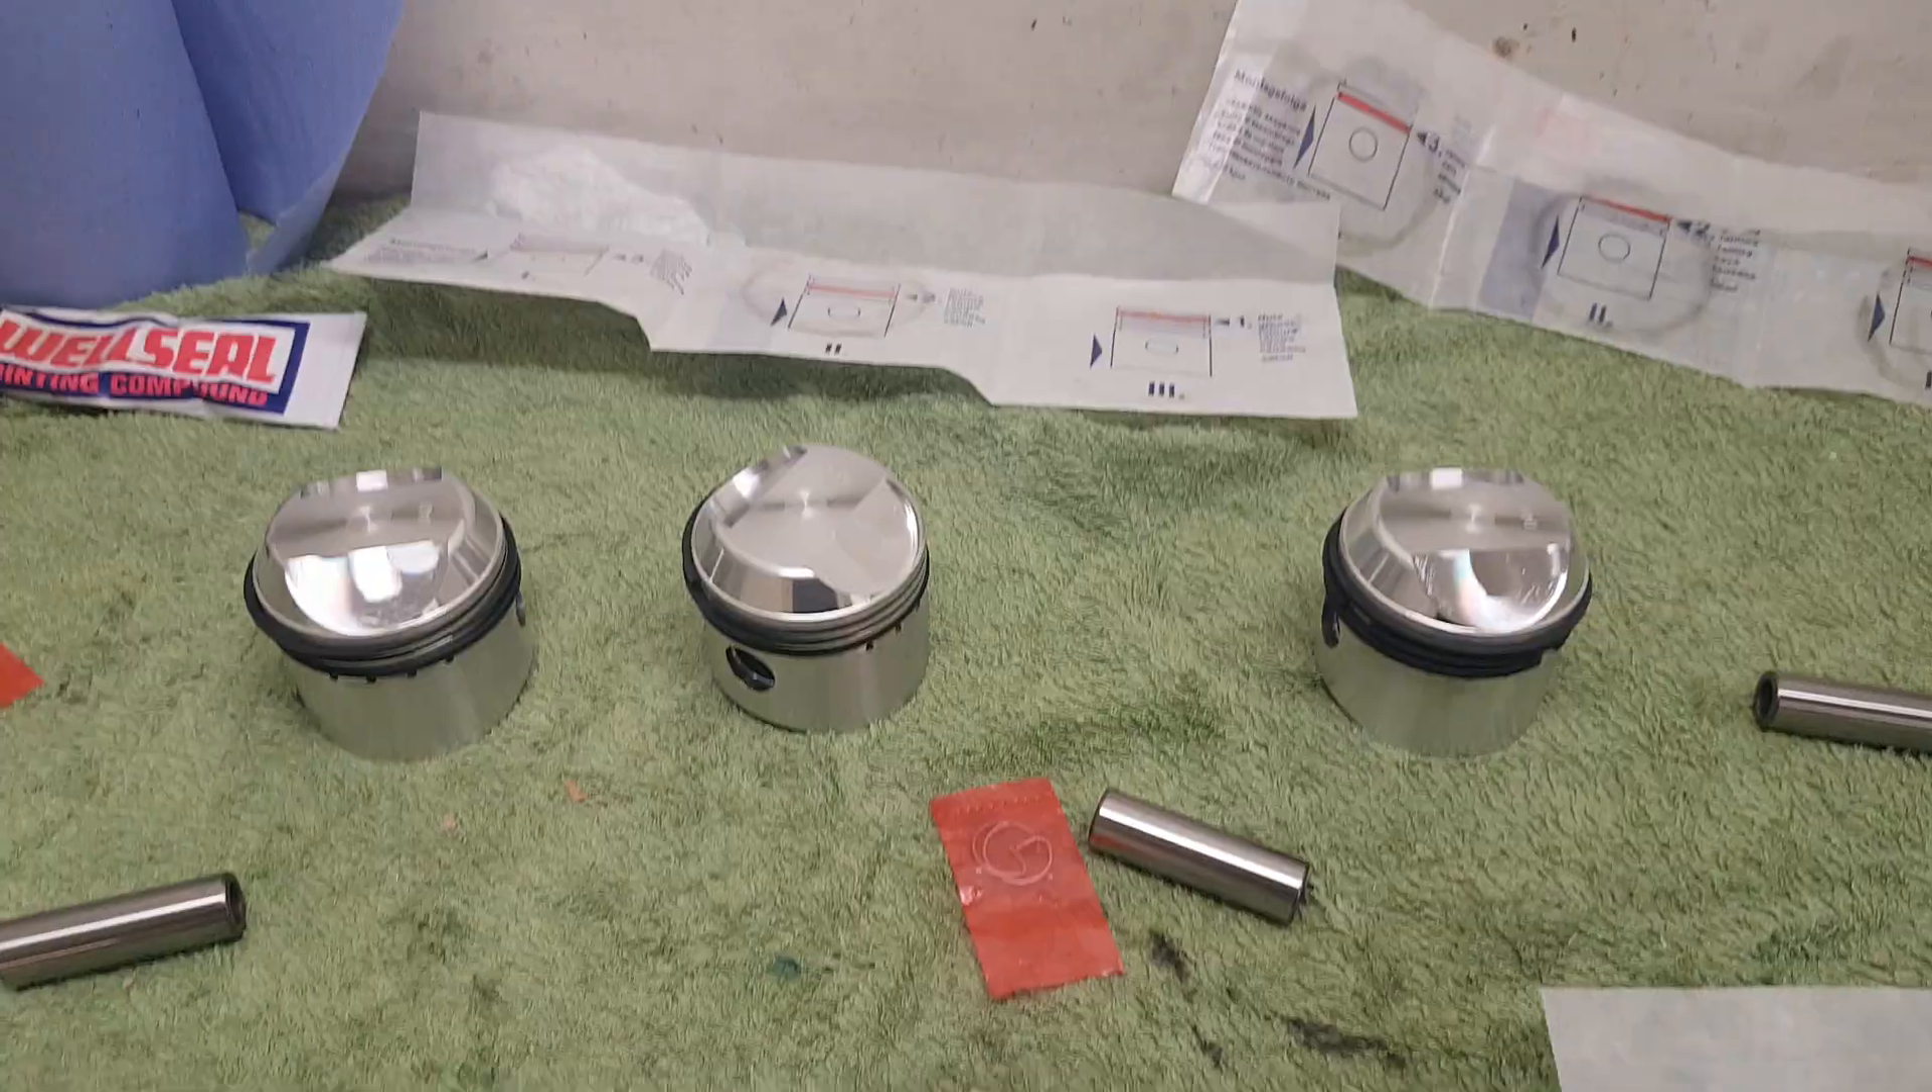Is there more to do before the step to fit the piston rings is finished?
No.